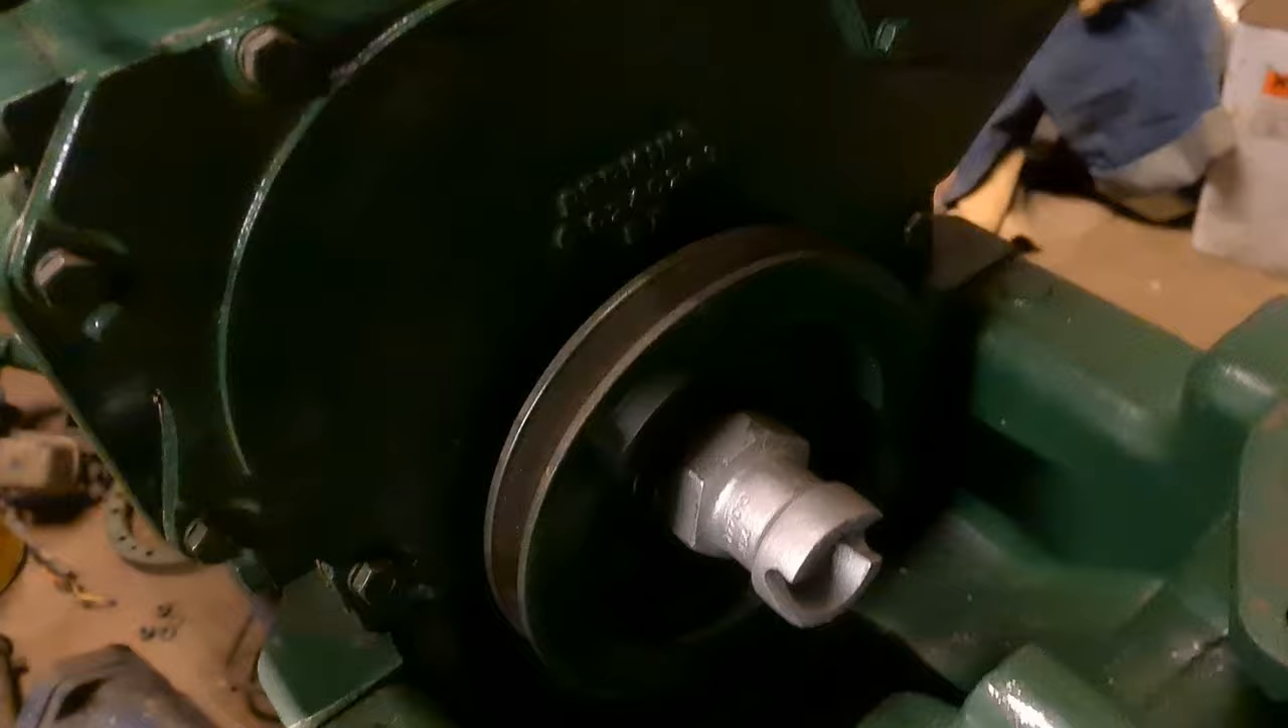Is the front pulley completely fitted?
Yes.